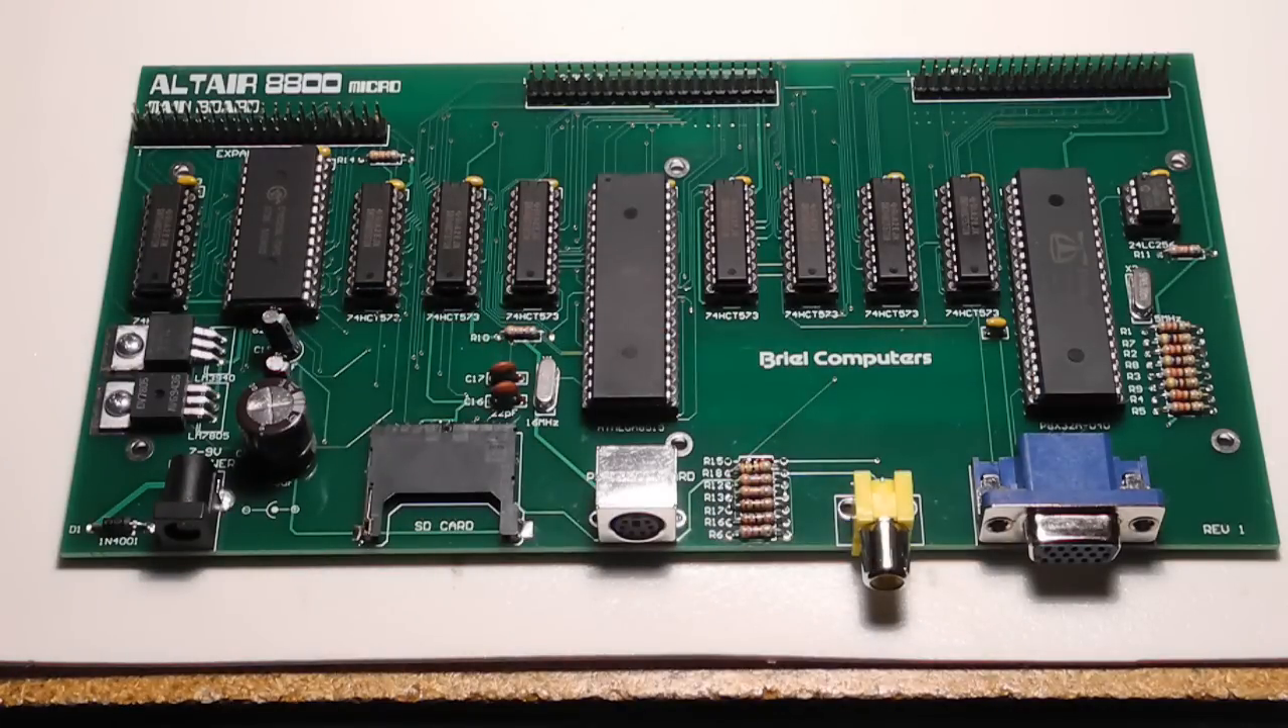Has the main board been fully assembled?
Yes.